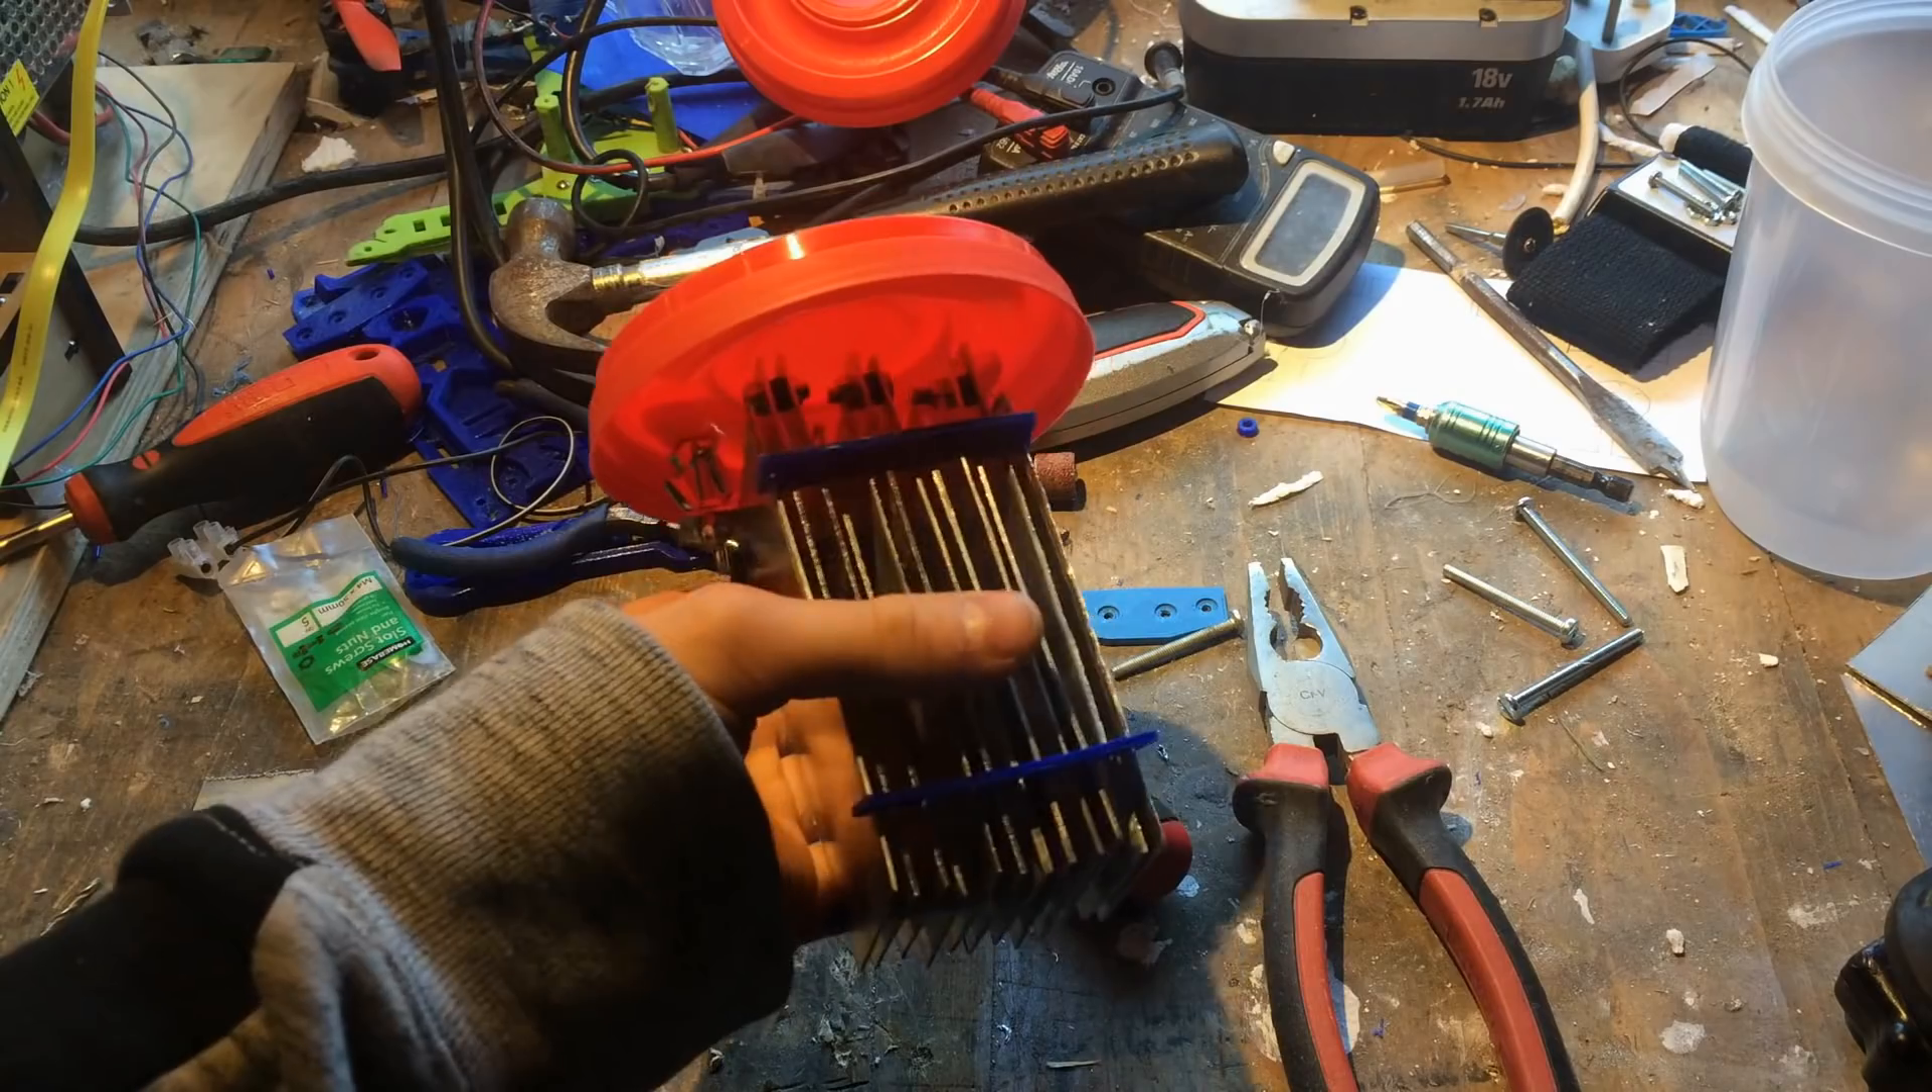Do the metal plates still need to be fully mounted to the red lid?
No.